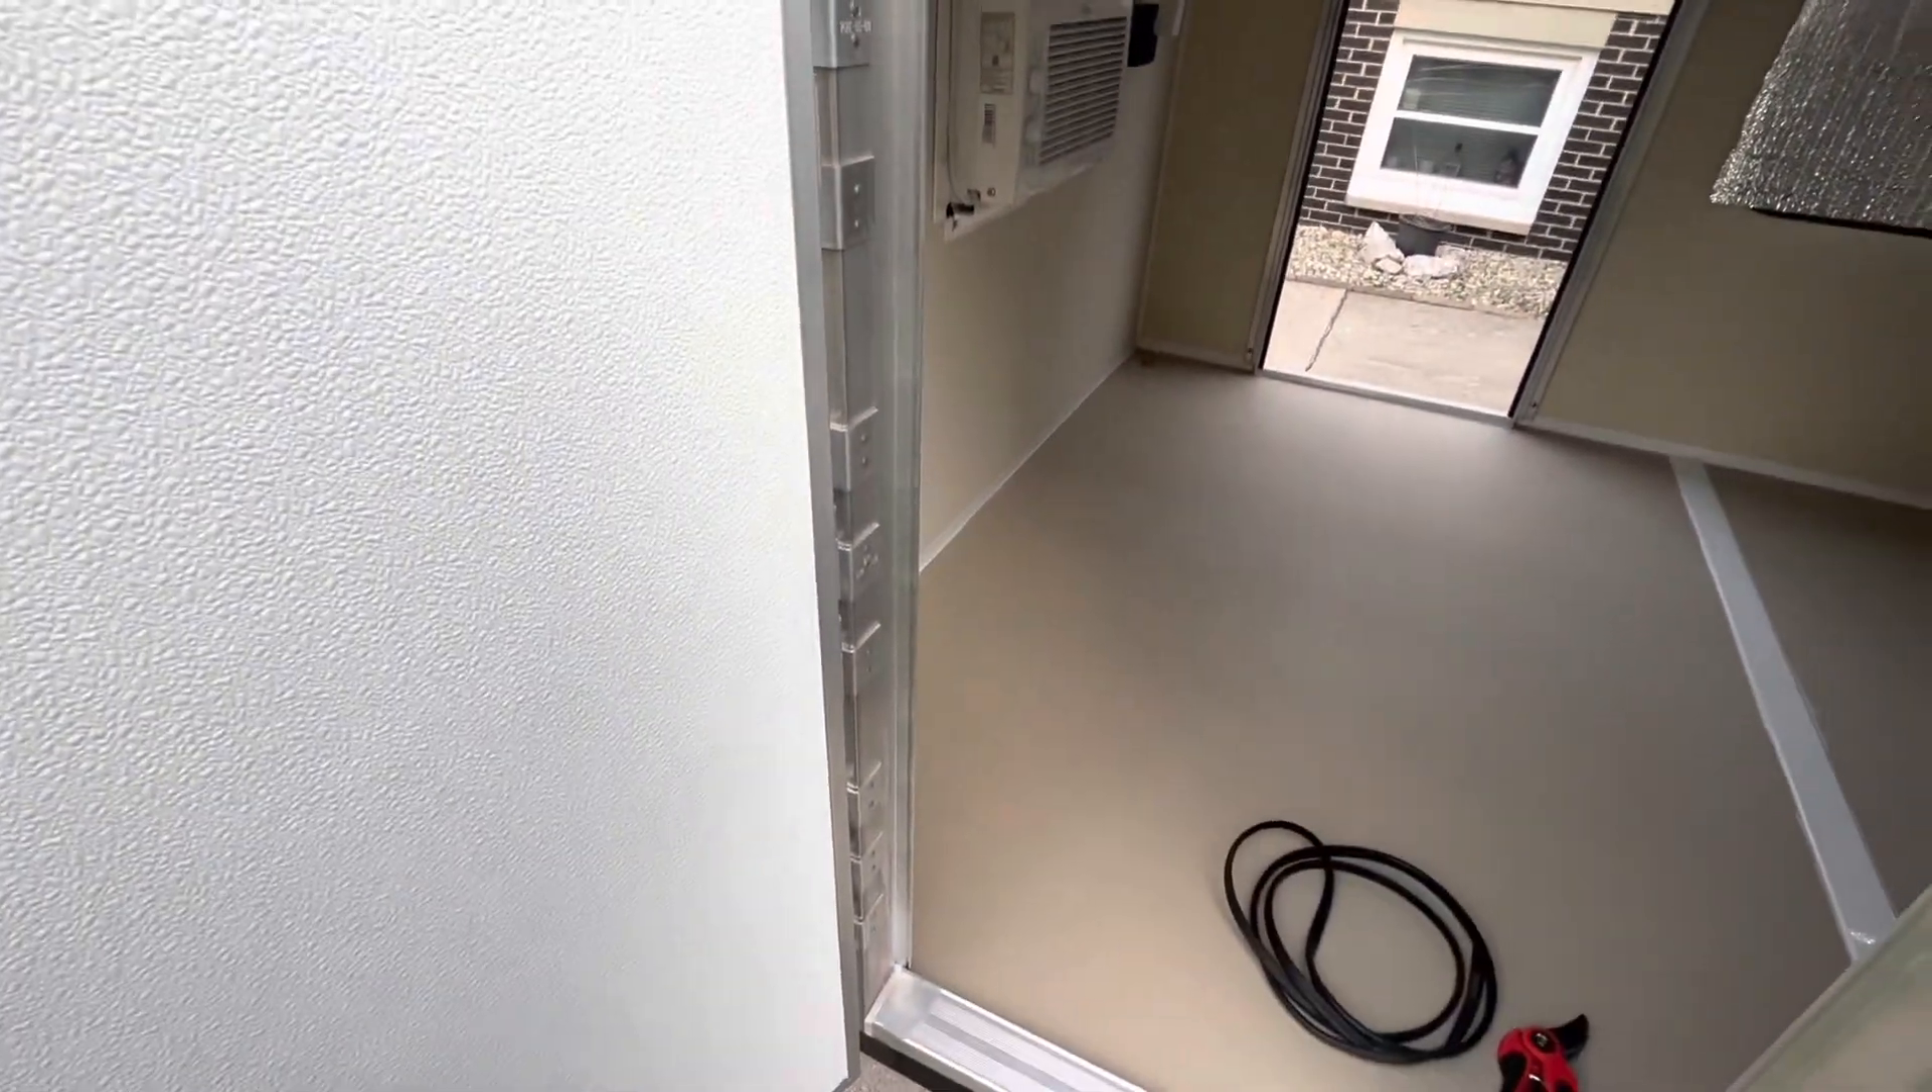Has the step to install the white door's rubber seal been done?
No.